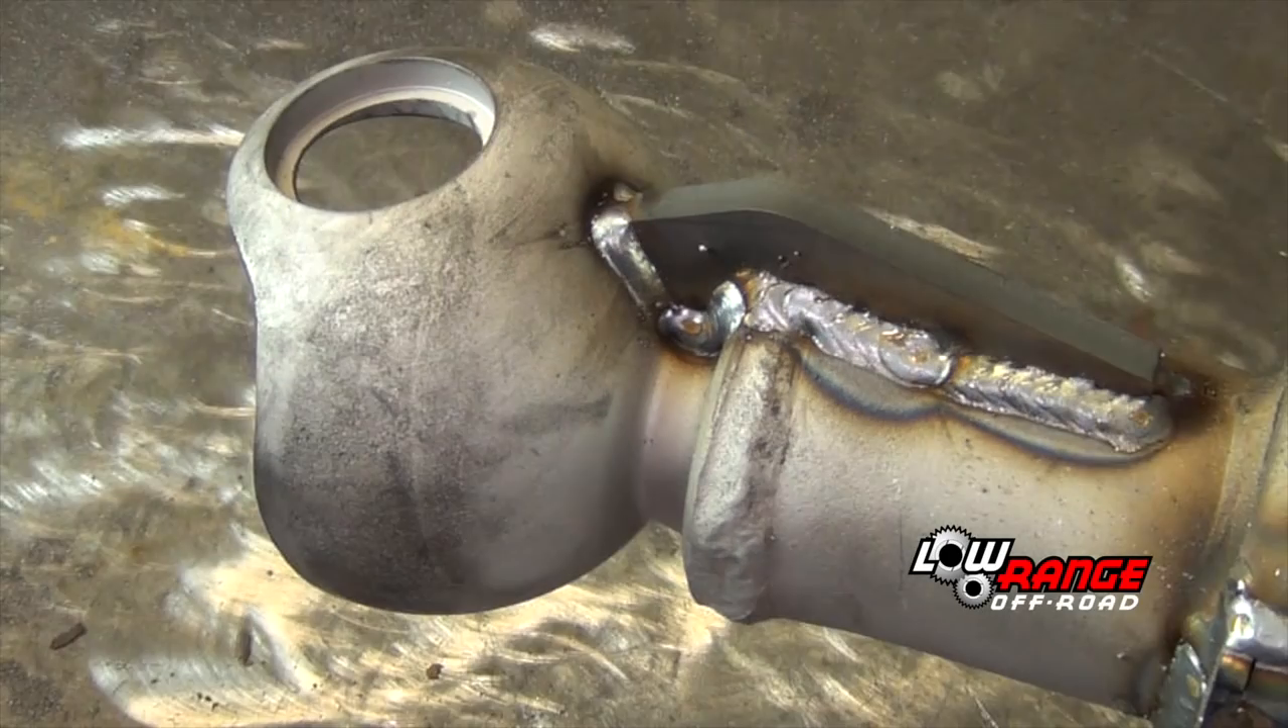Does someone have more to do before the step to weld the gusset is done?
No.